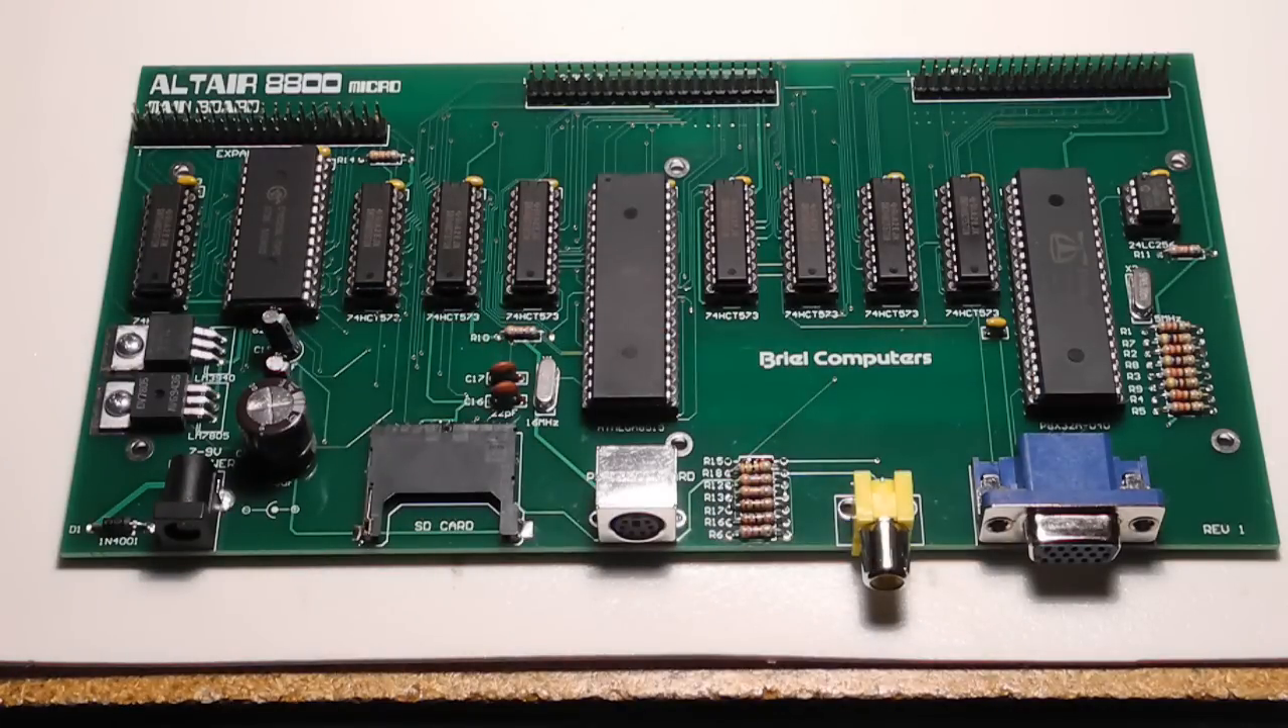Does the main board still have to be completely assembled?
No.